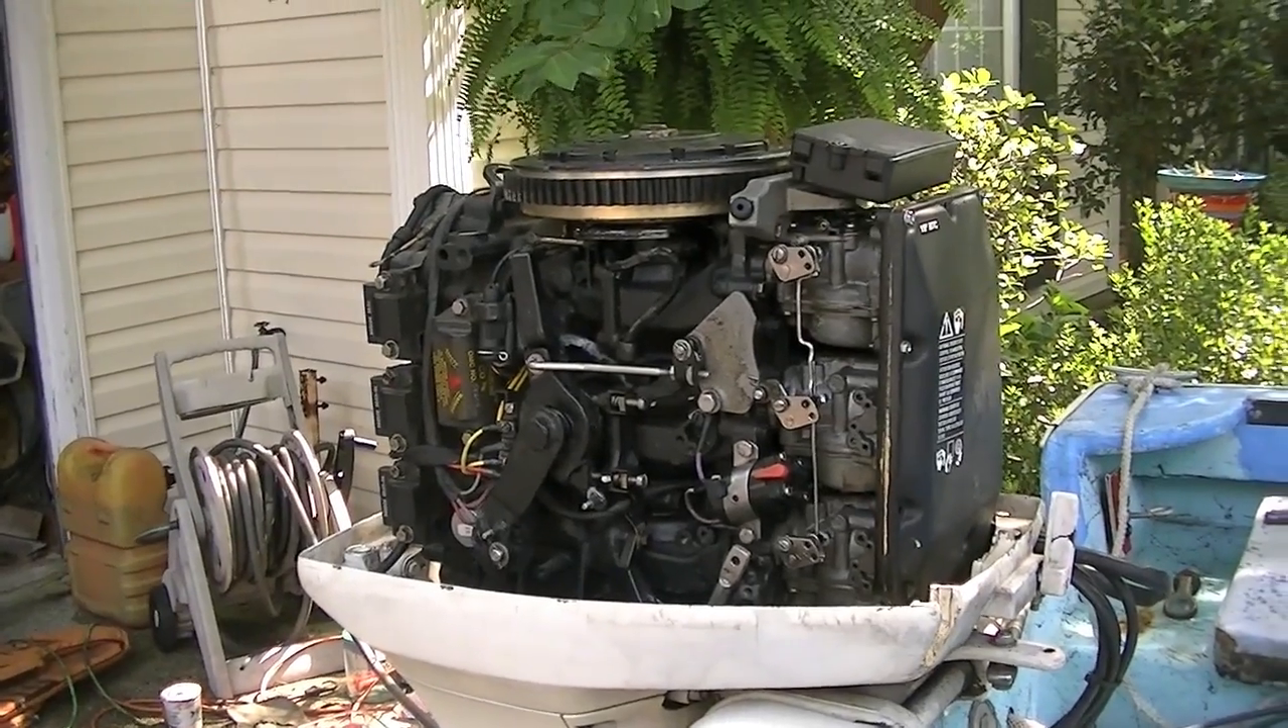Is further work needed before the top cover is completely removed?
No.